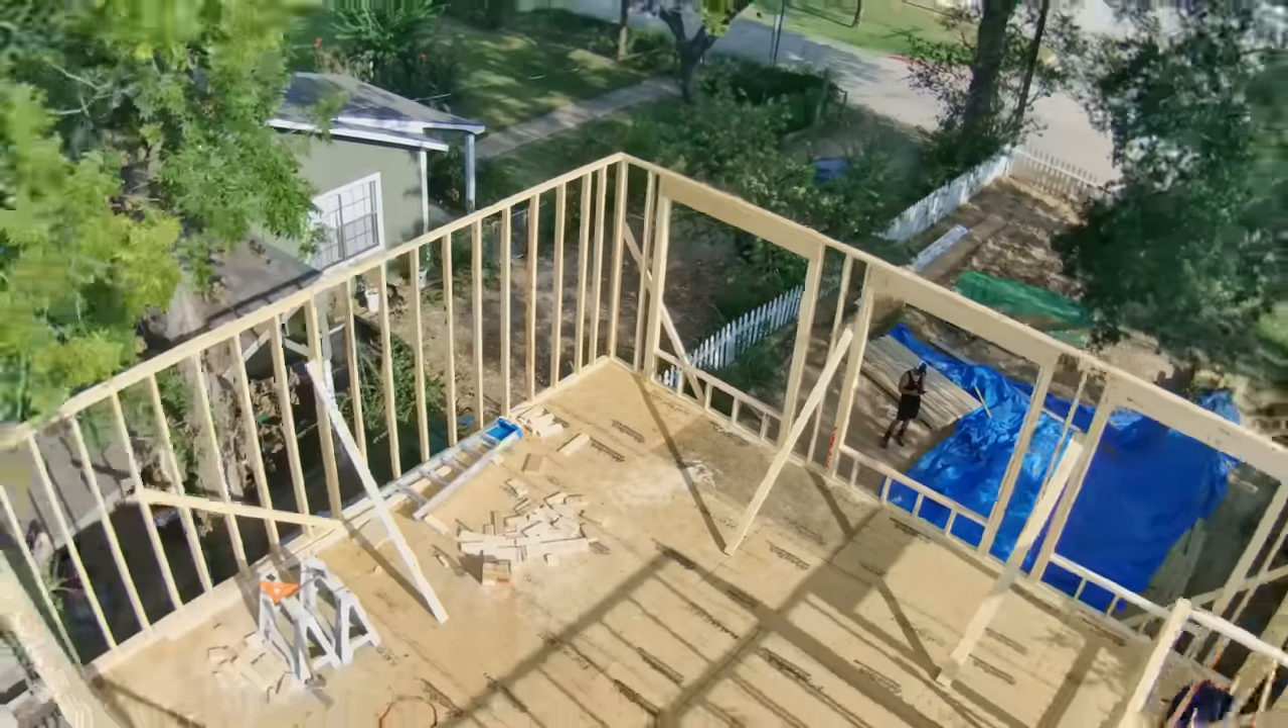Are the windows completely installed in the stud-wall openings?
No.